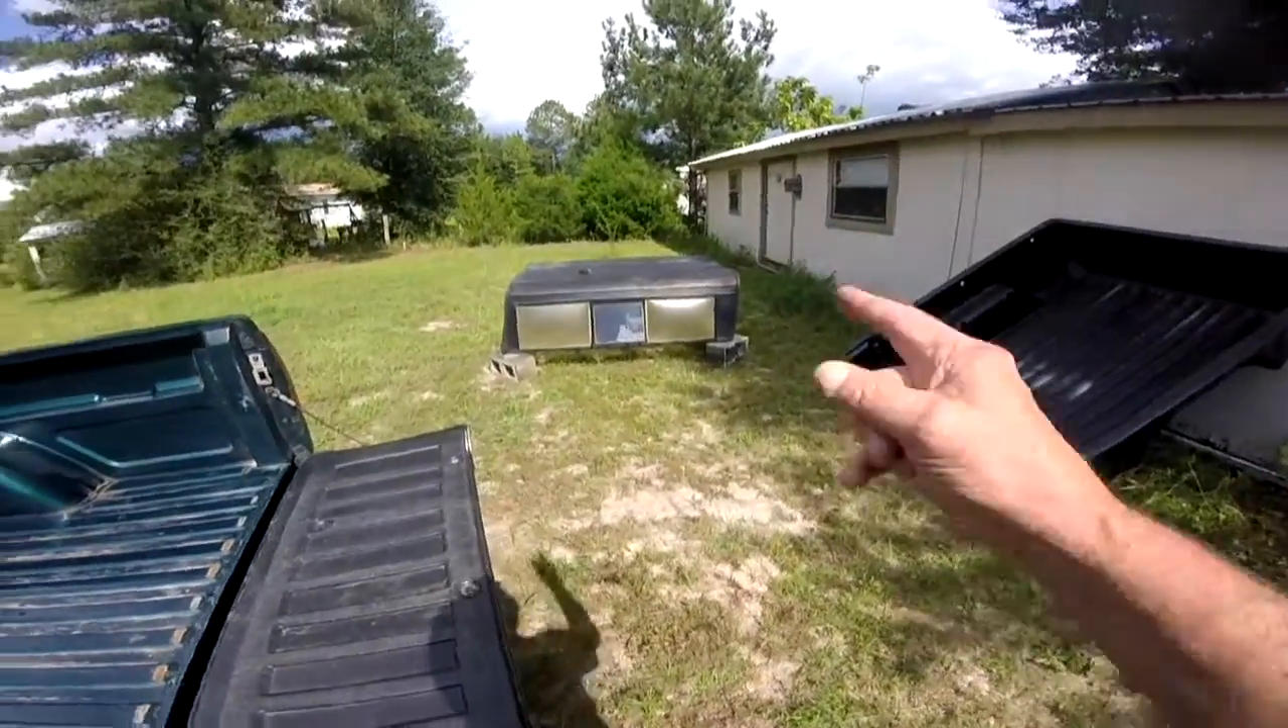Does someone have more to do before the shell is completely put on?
Yes.